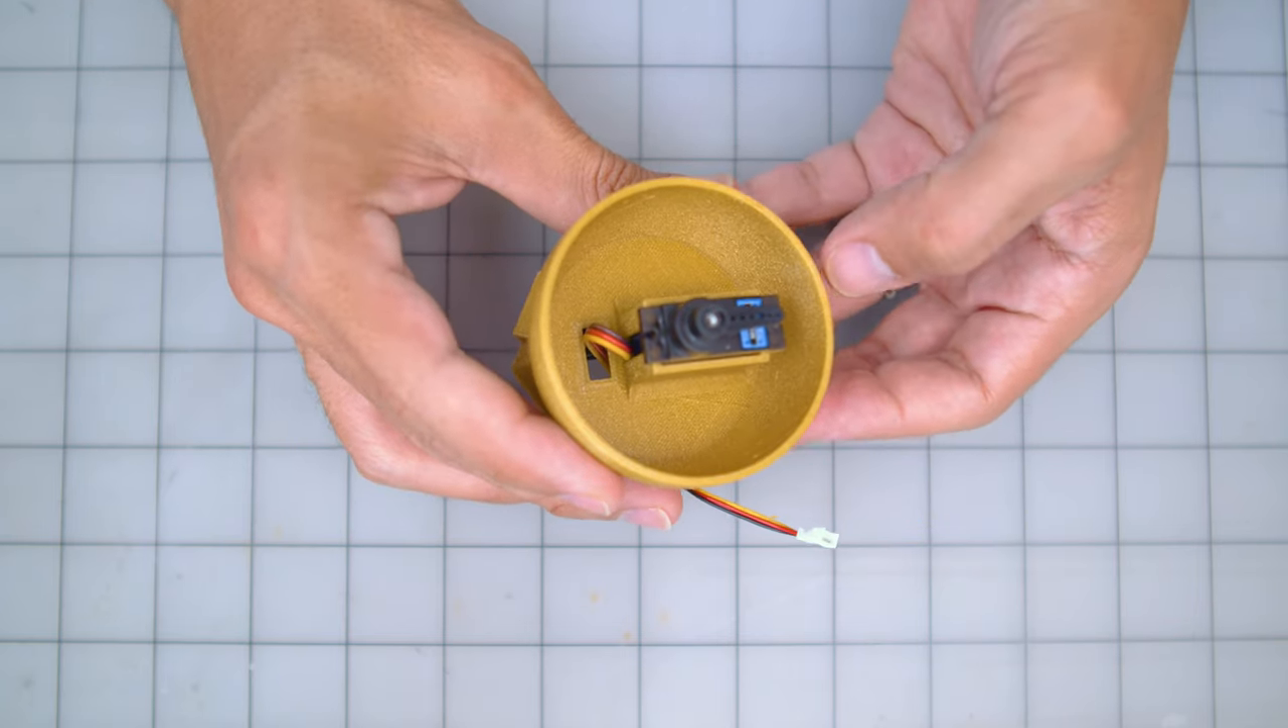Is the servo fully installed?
Yes.